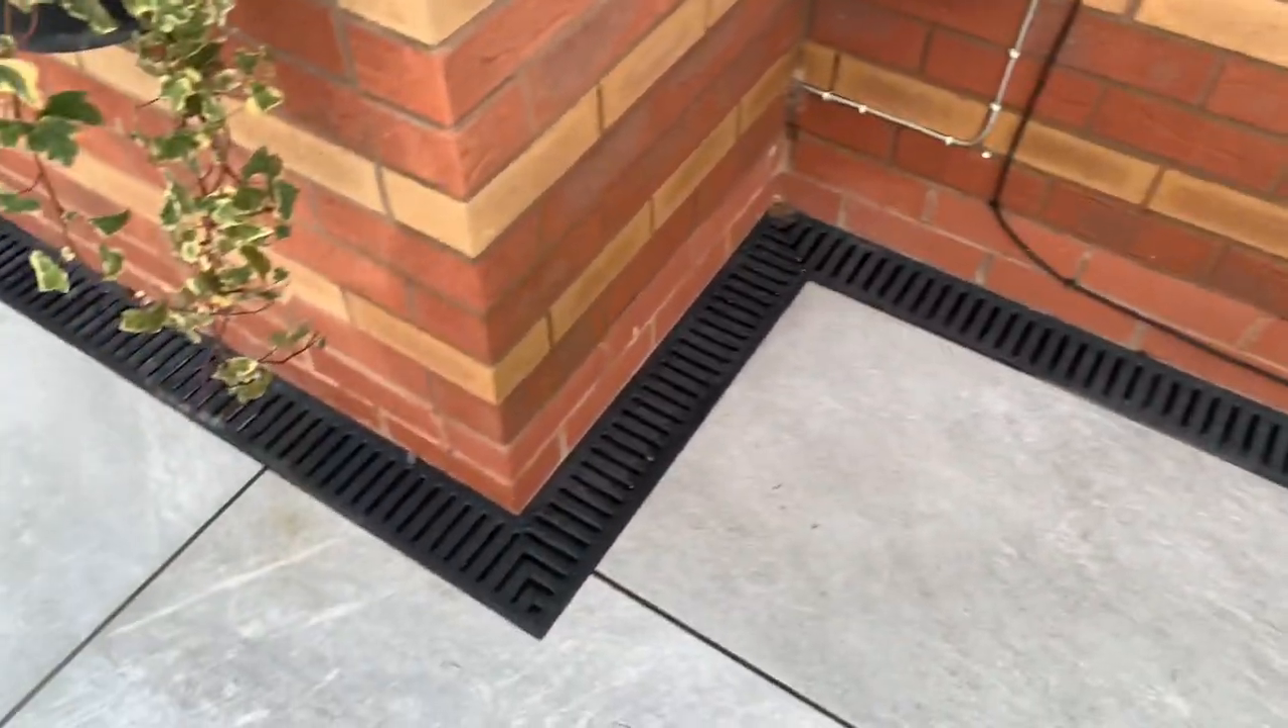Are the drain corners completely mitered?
Yes.